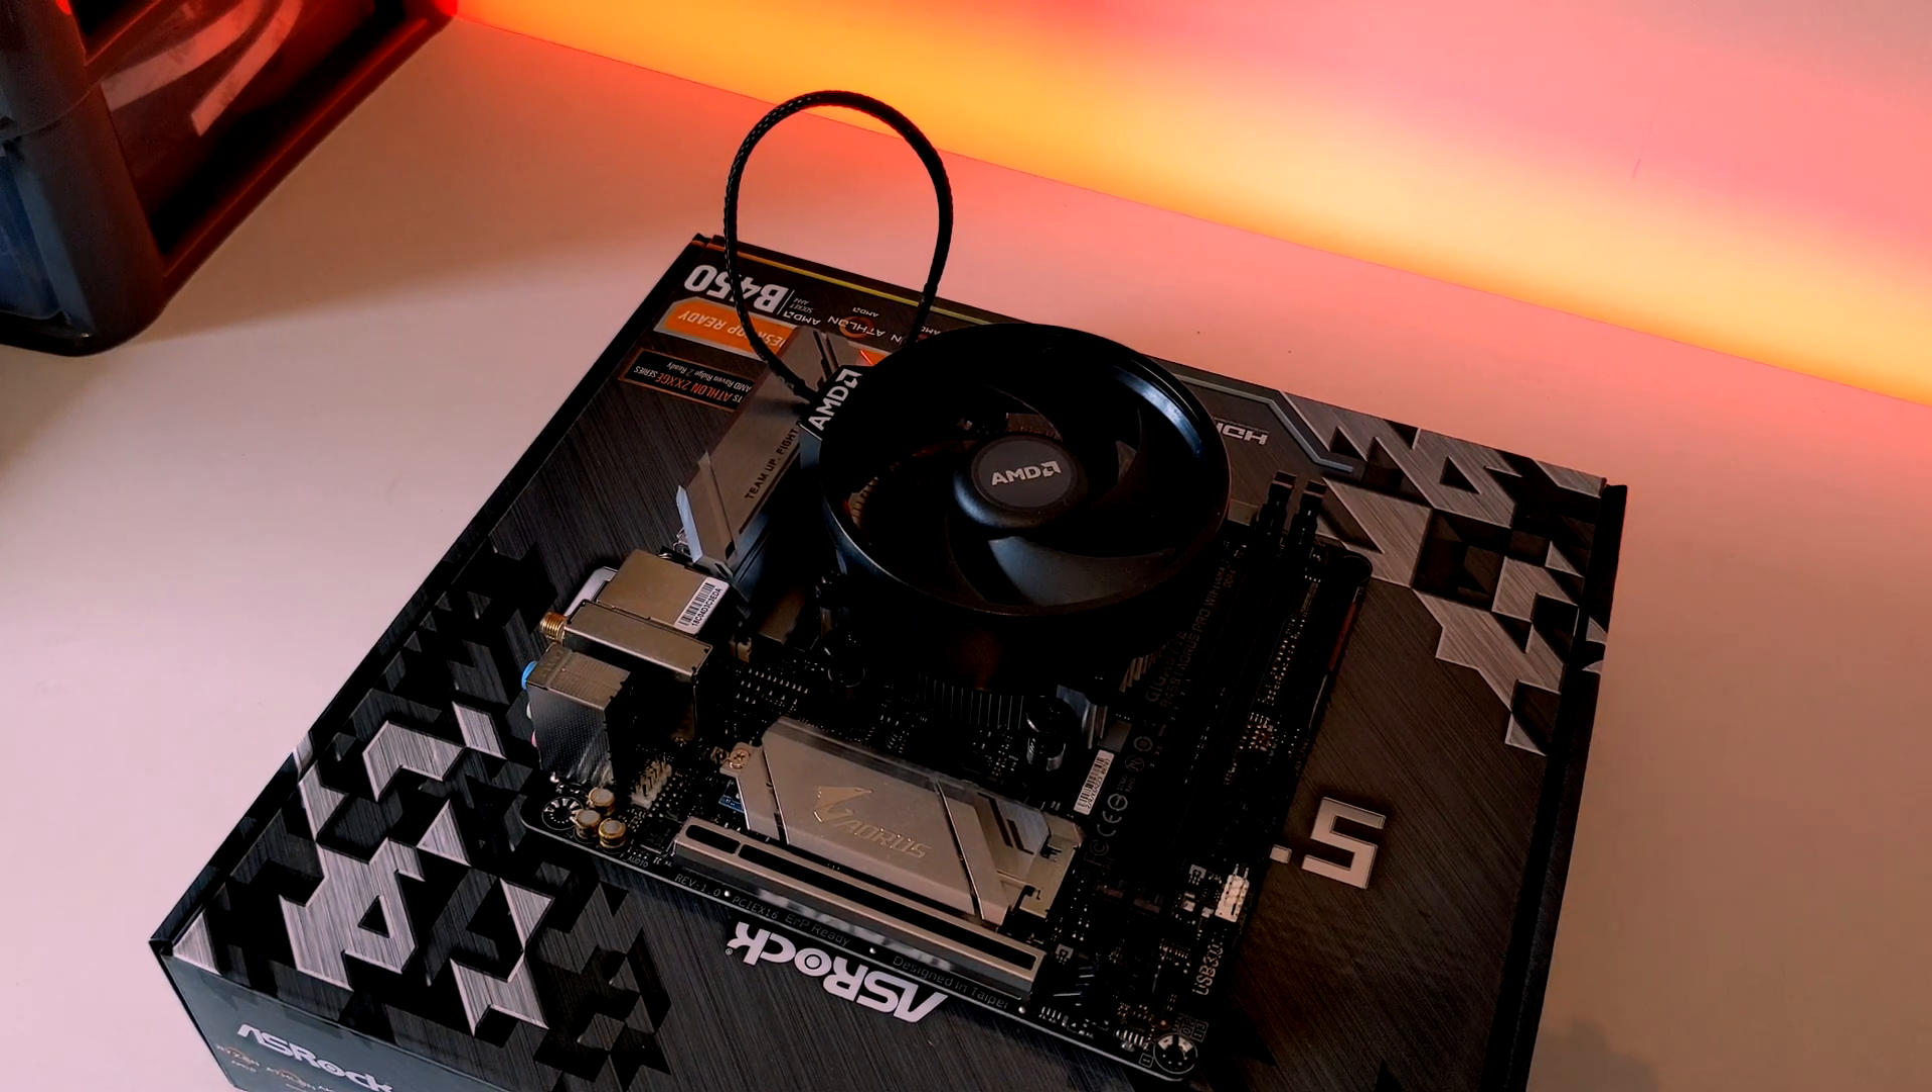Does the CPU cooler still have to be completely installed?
No.